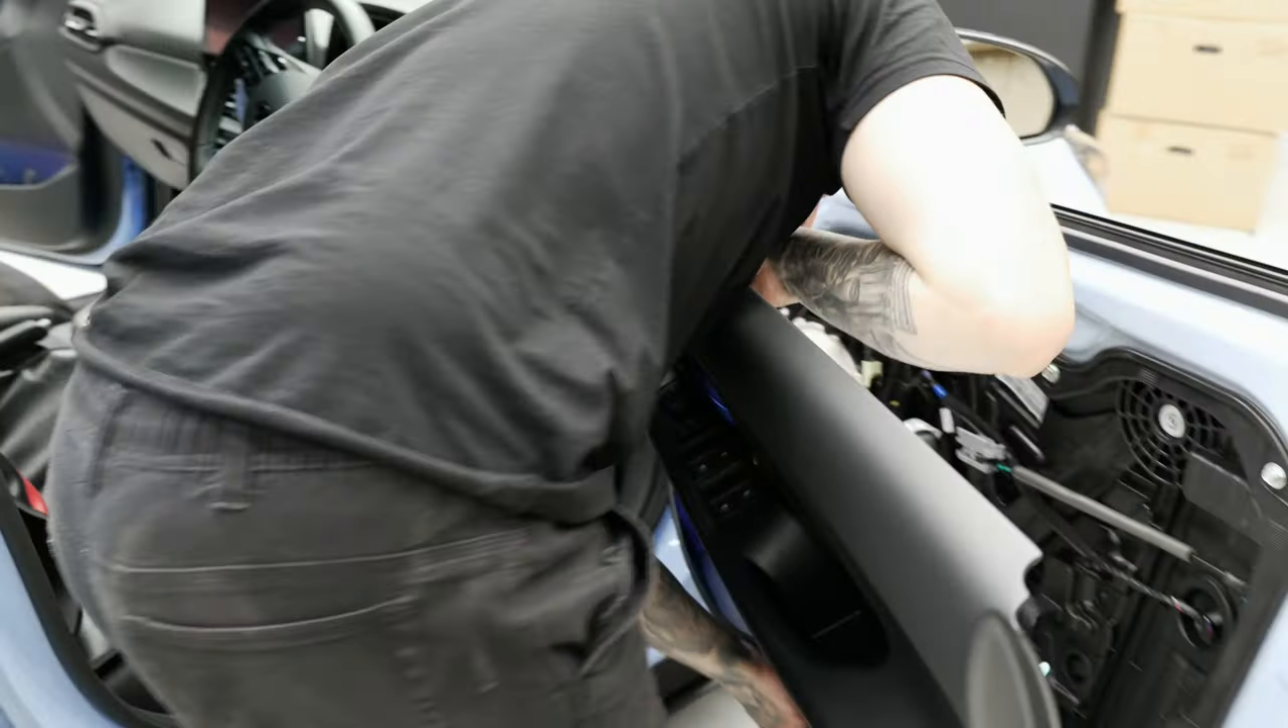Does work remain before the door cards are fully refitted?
Yes.